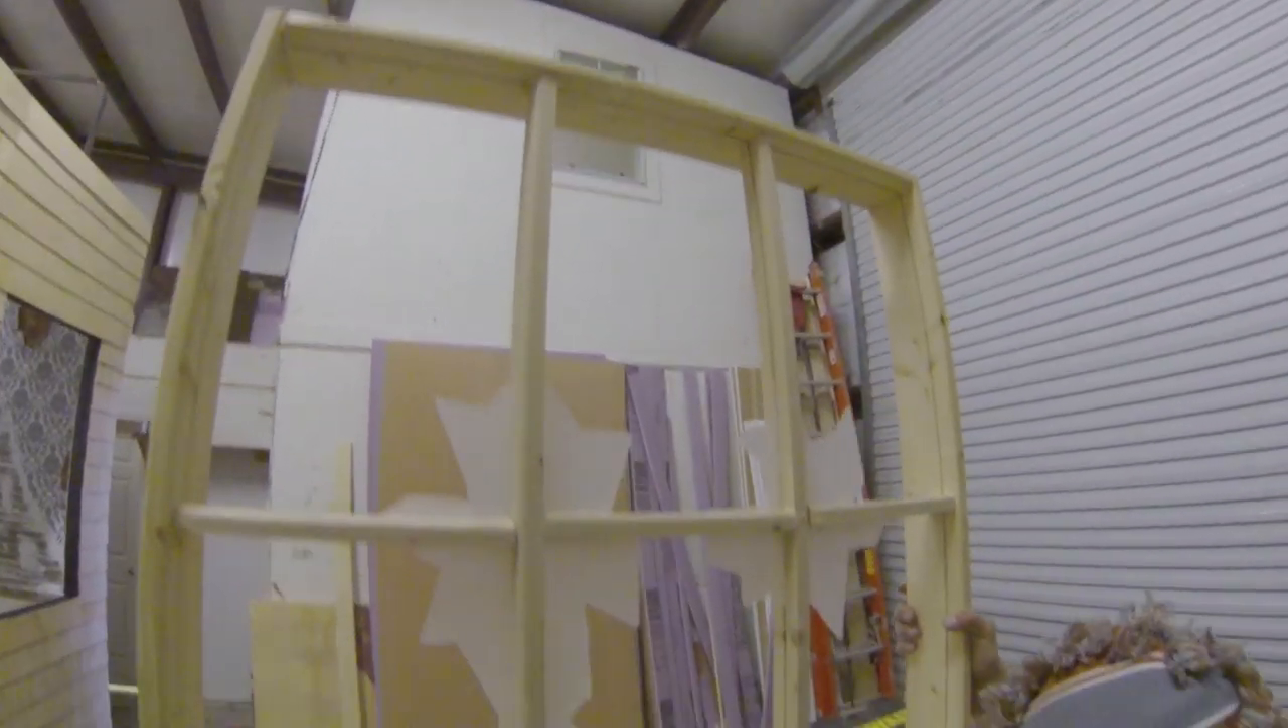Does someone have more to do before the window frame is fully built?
No.